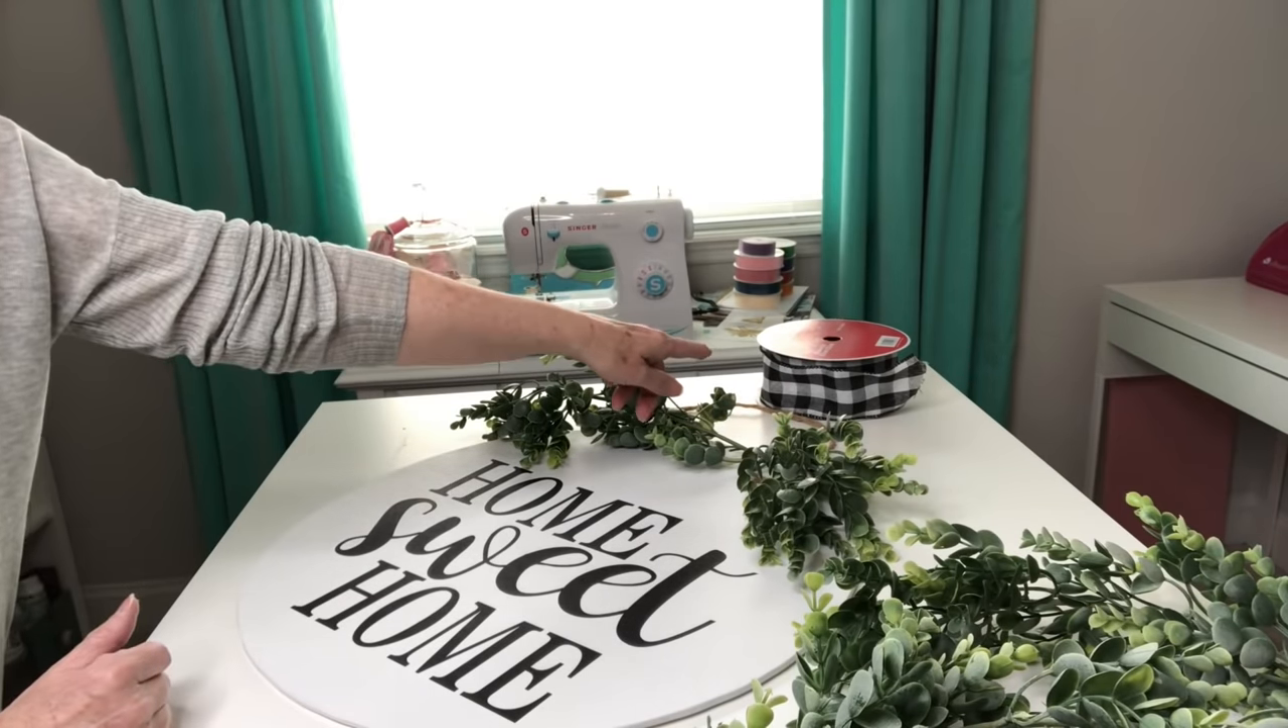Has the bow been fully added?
No.